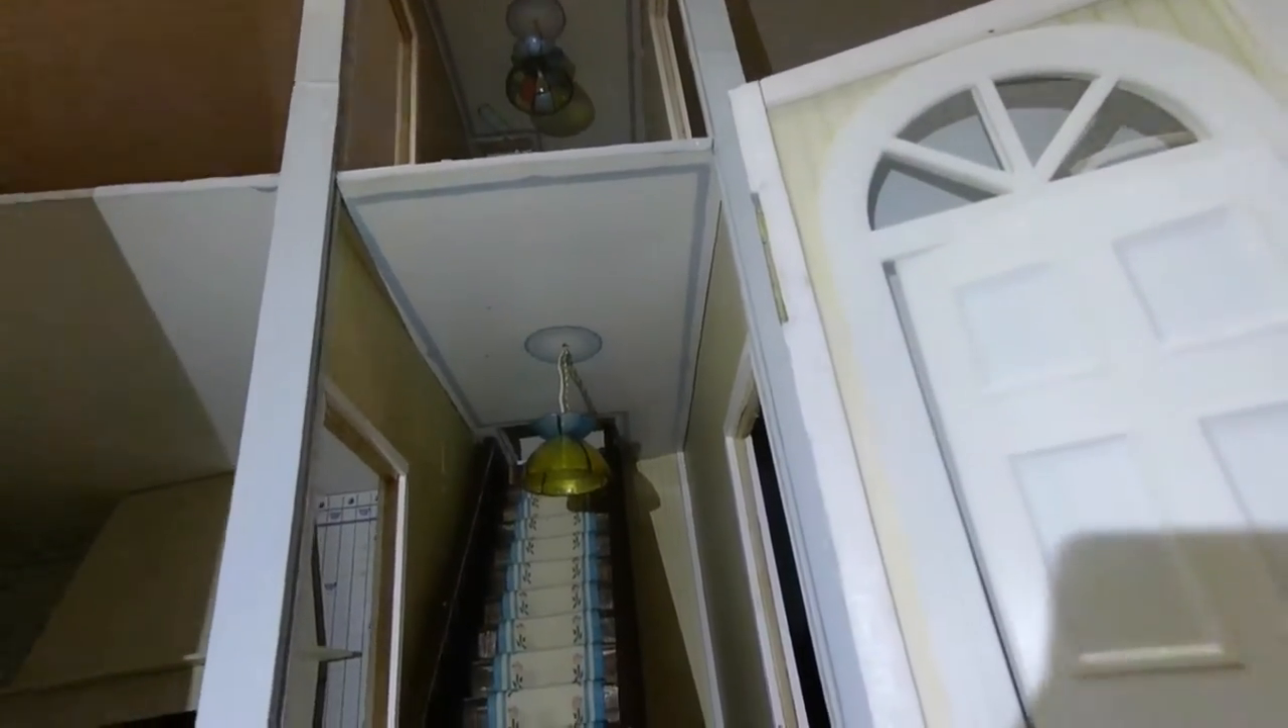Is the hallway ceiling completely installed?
Yes.